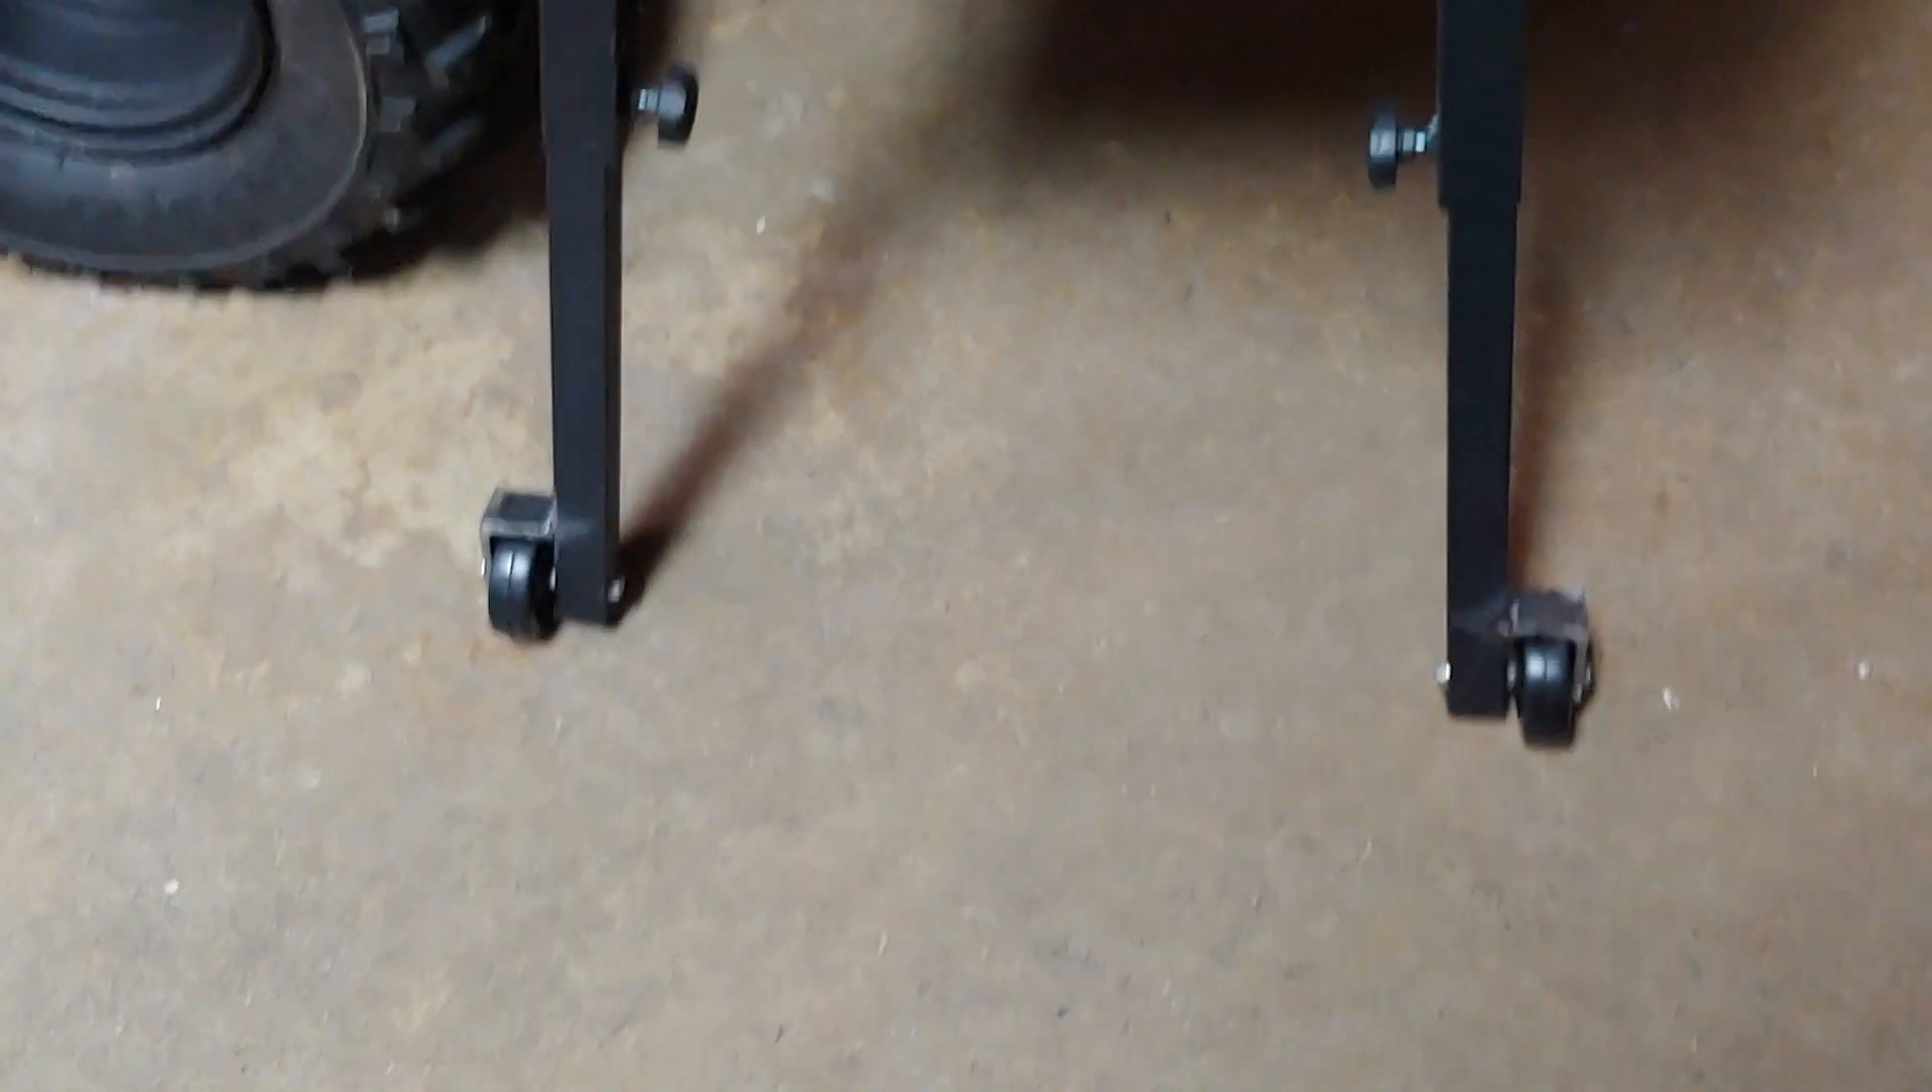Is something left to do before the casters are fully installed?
No.